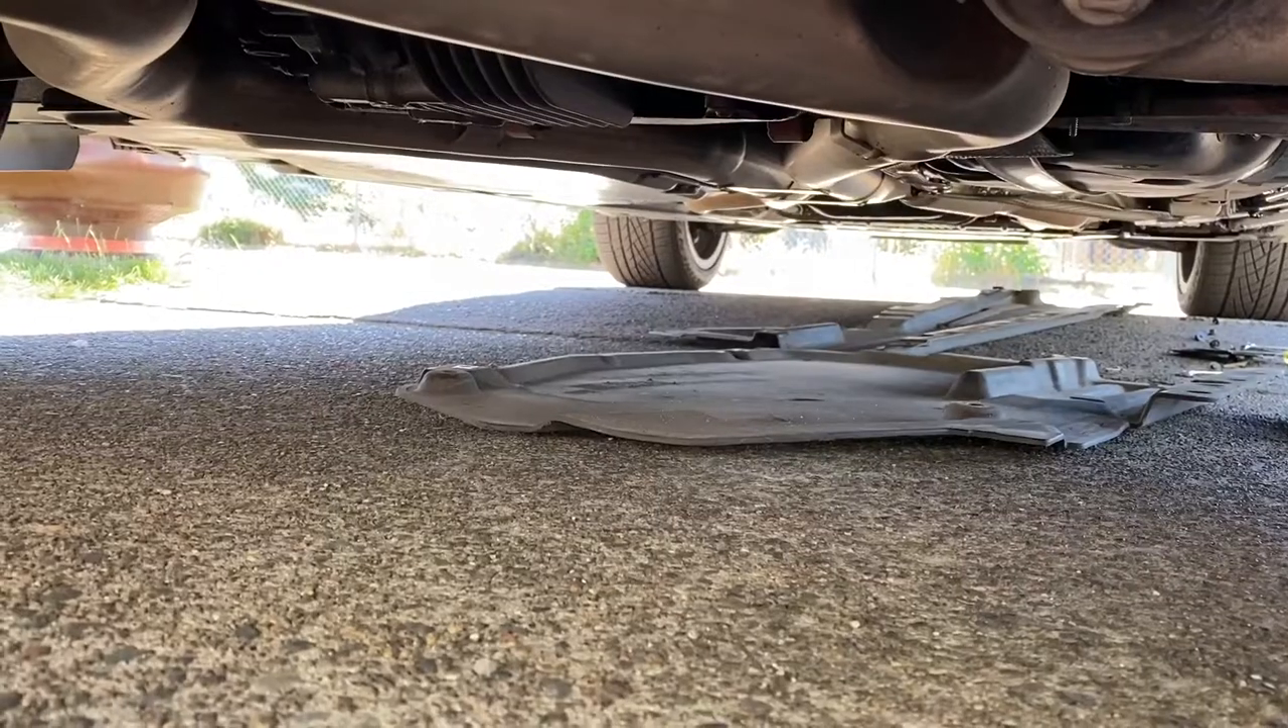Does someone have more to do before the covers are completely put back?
Yes.